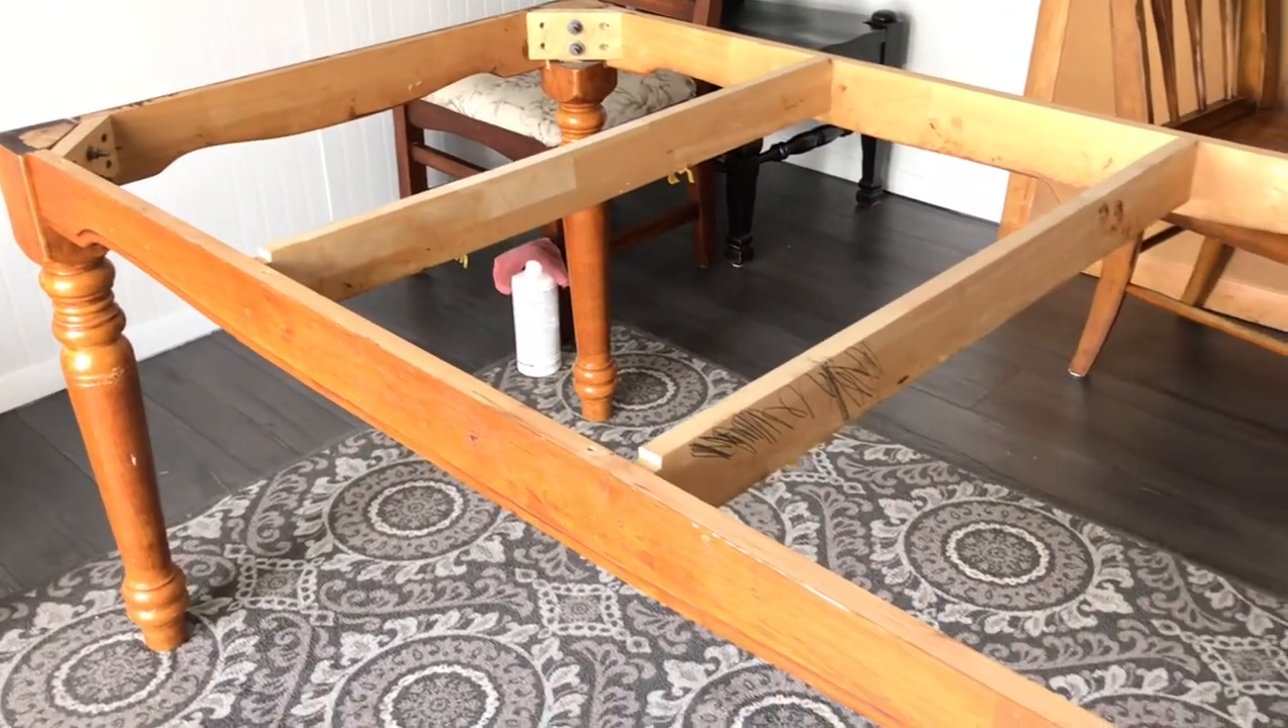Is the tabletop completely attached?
No.